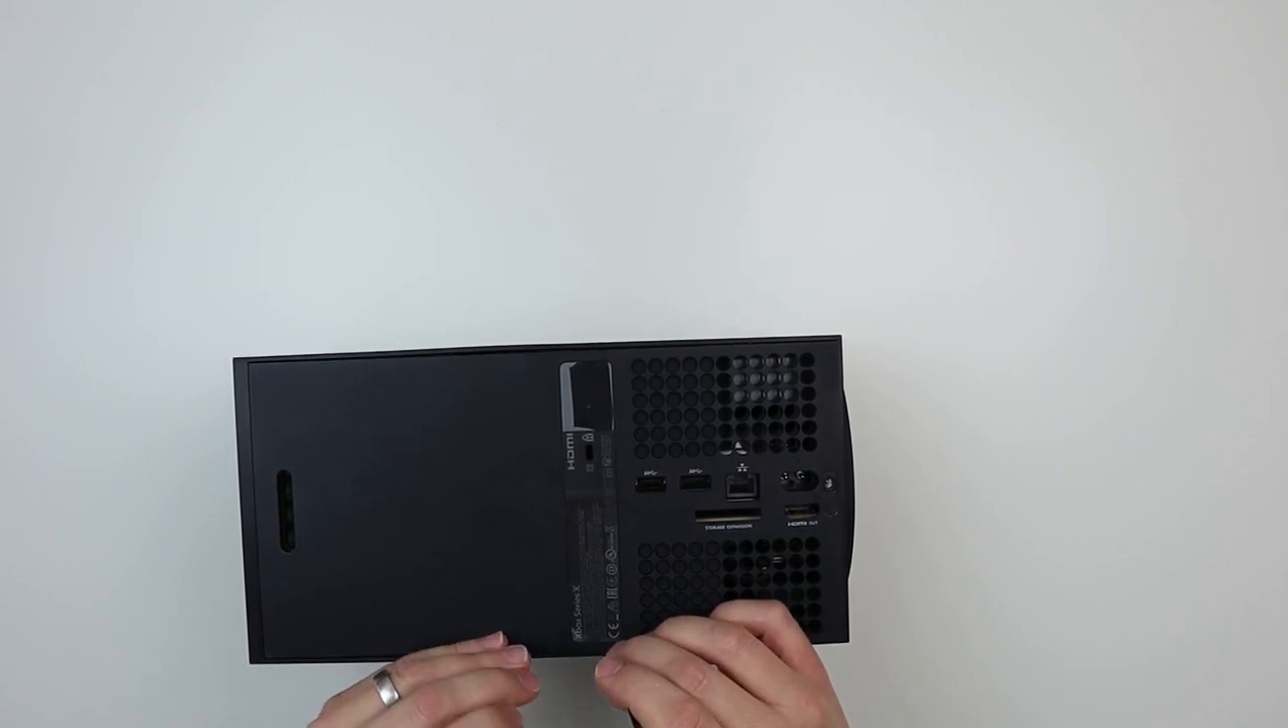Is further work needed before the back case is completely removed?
Yes.